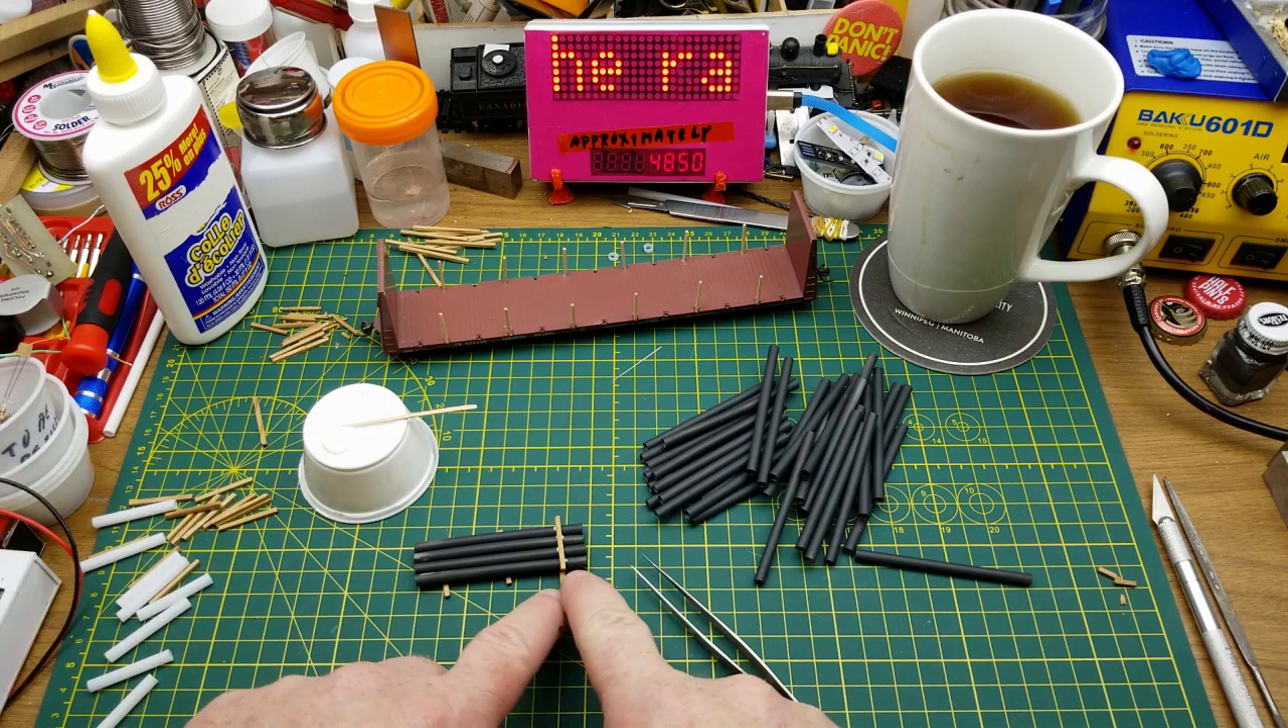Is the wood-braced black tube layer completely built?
No.